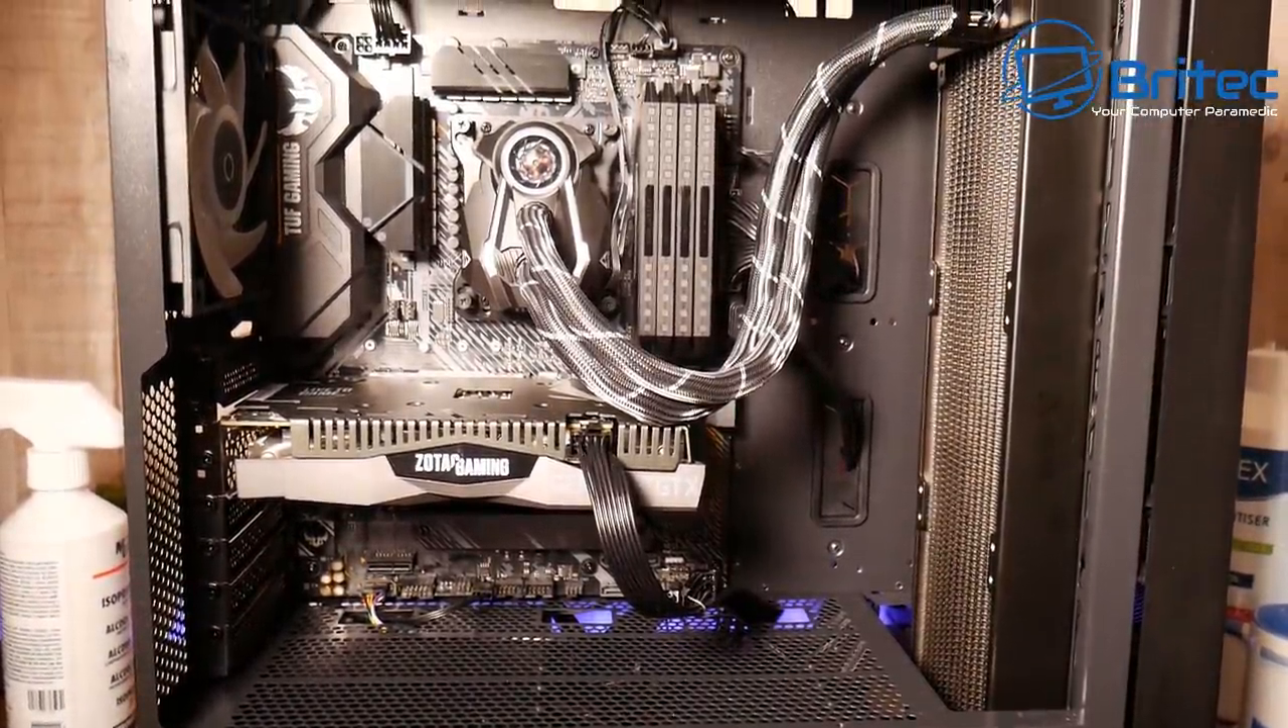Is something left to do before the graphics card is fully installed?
No.